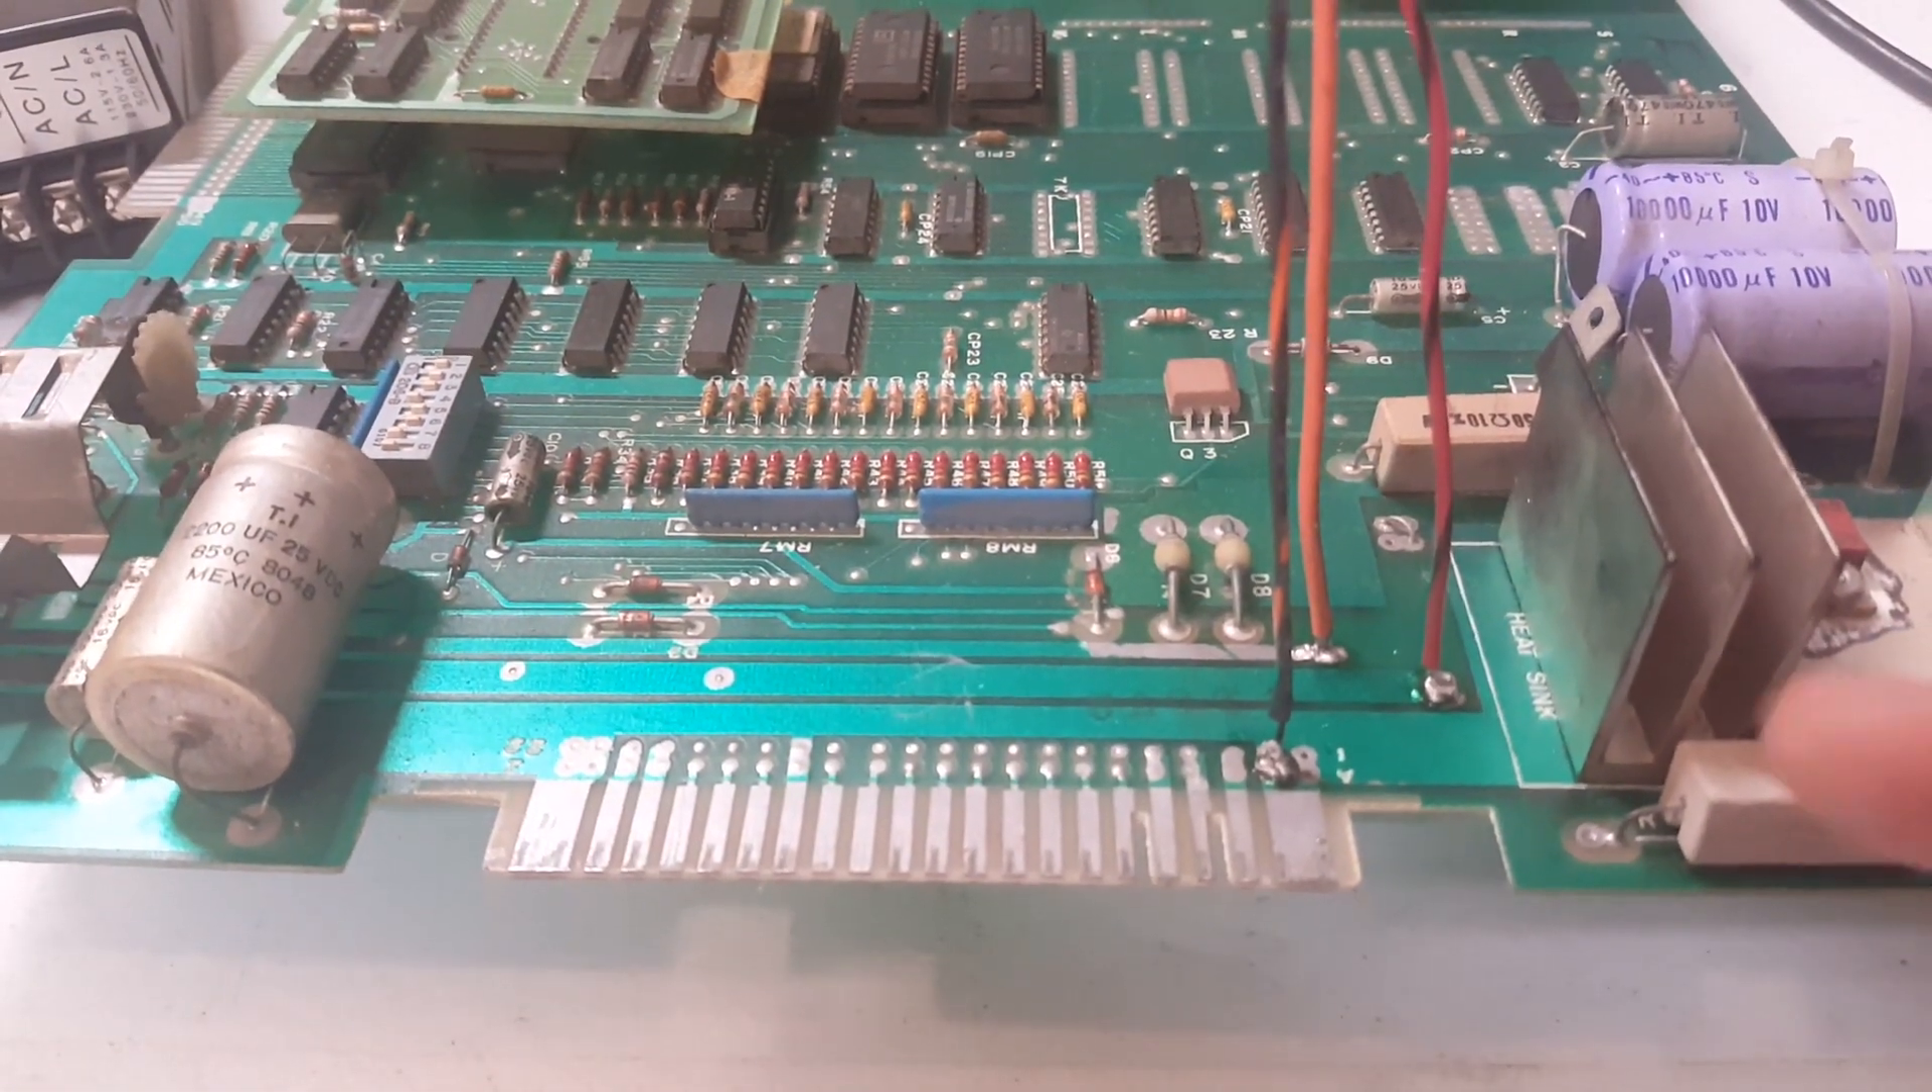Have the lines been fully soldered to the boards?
Yes.